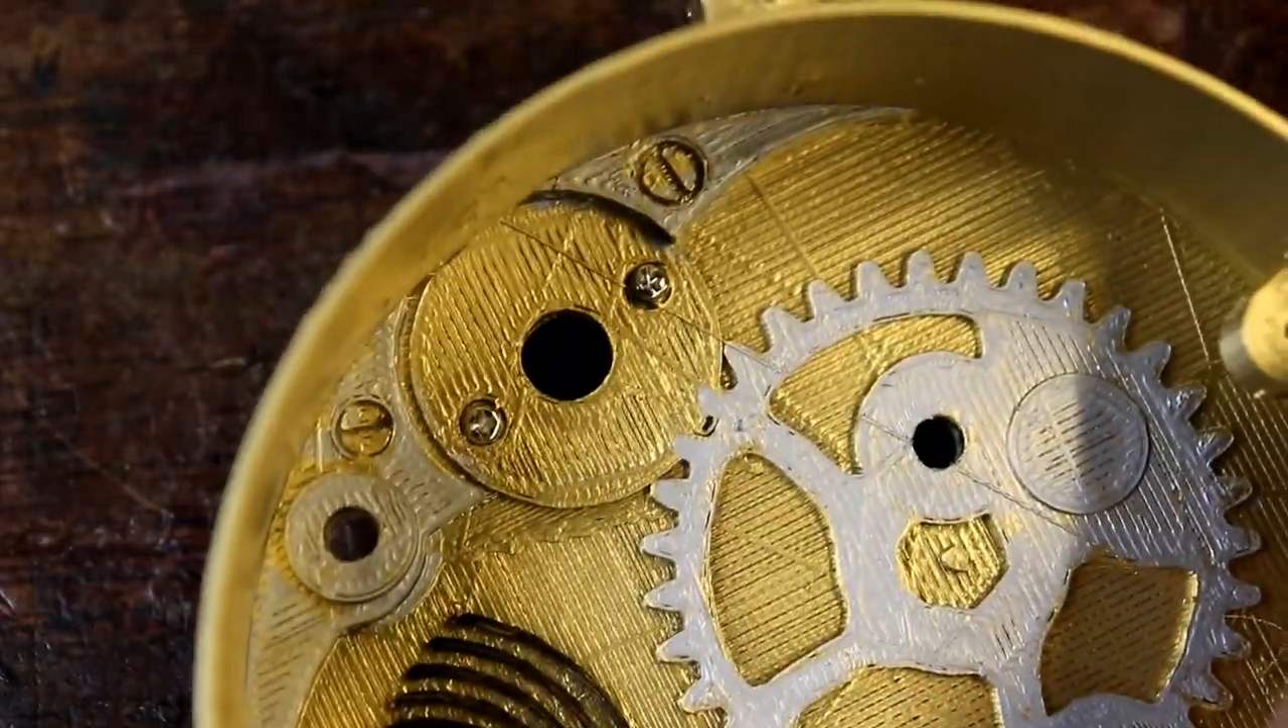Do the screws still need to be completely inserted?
No.